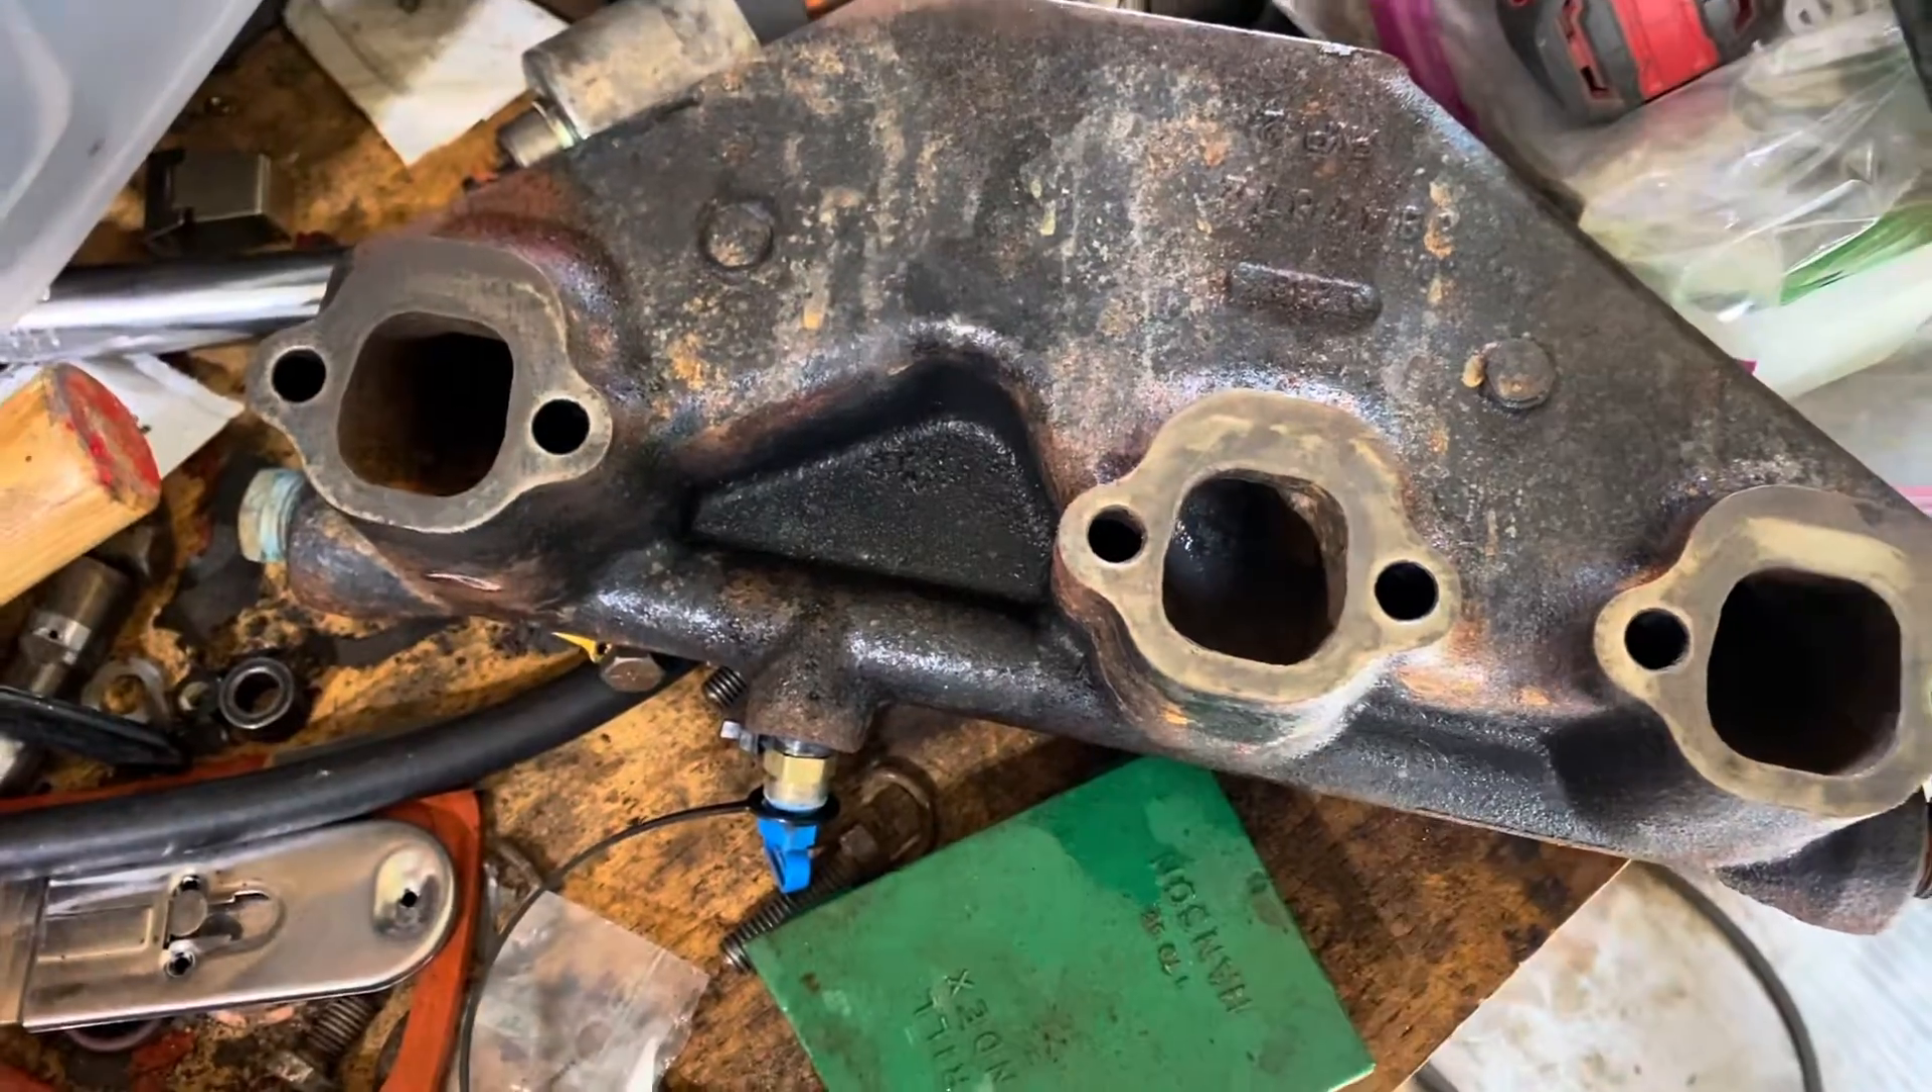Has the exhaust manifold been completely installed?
No.